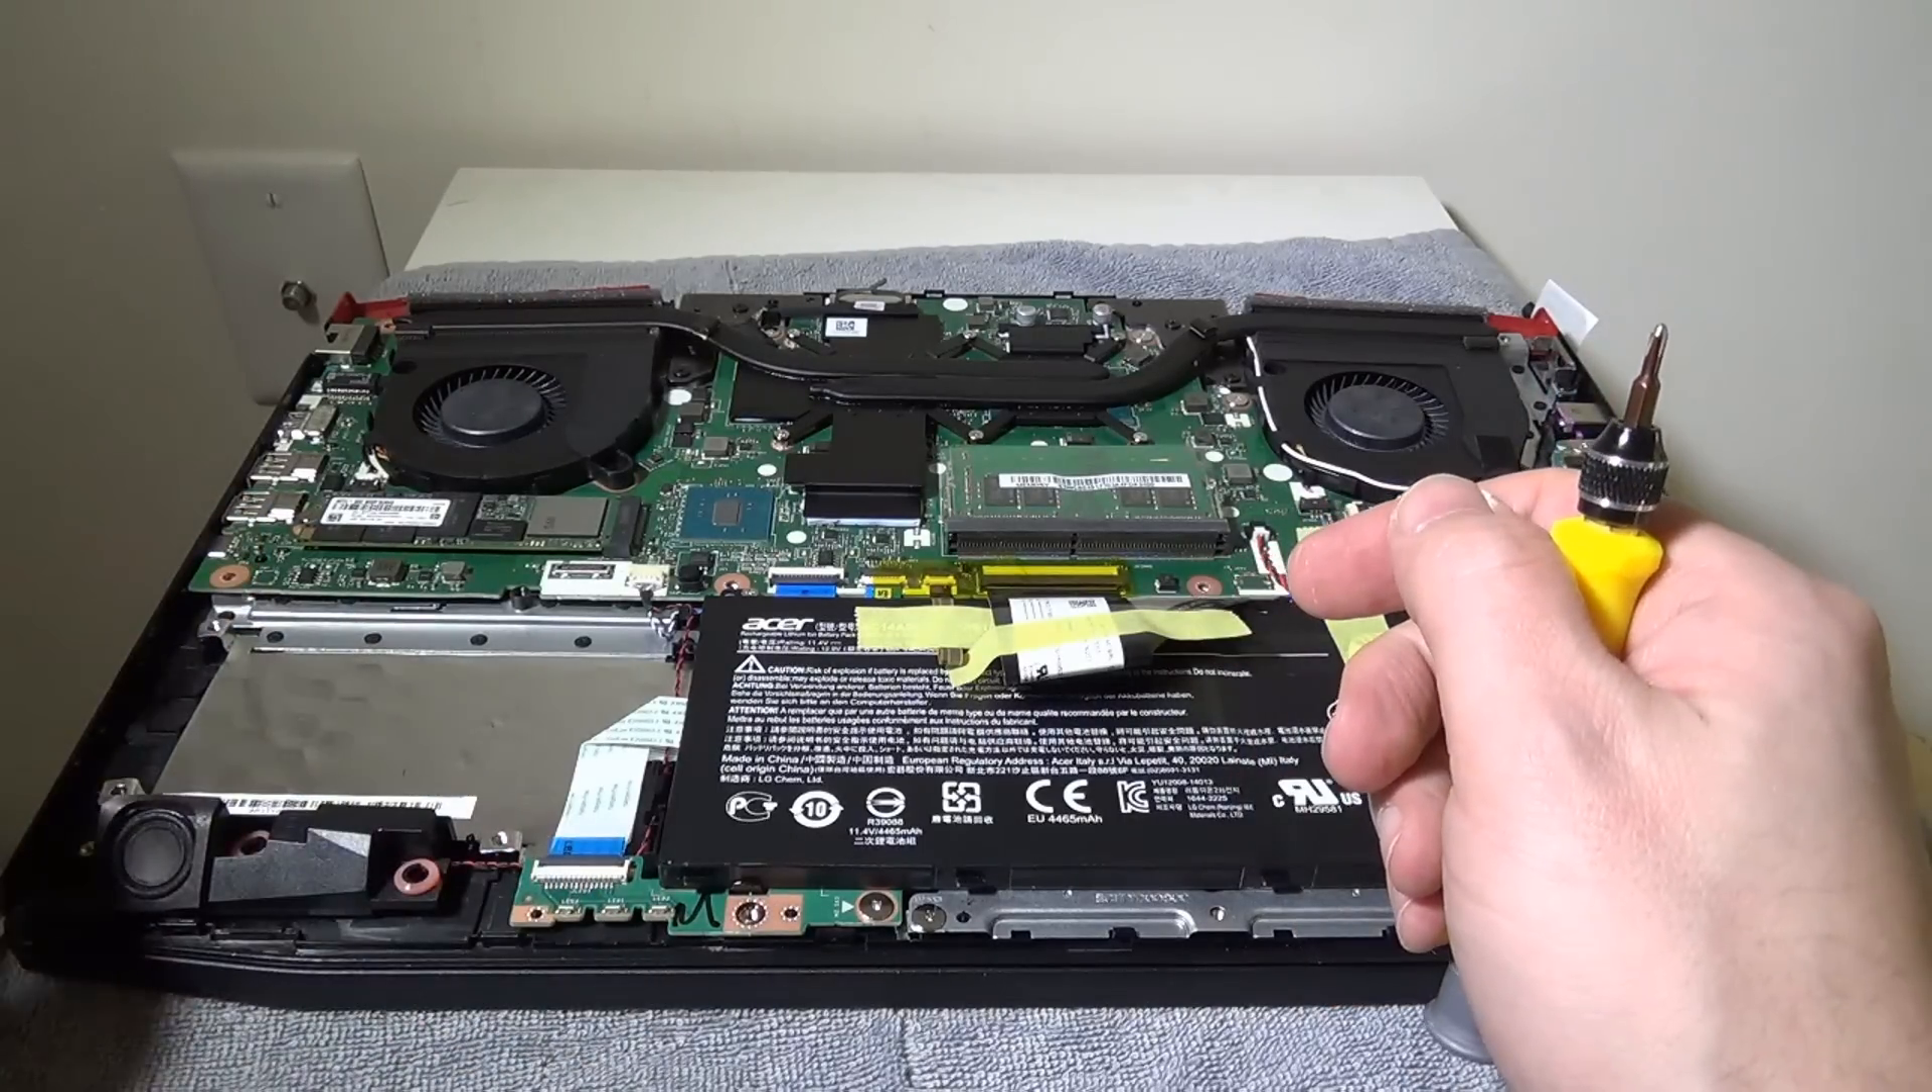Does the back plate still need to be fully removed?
No.